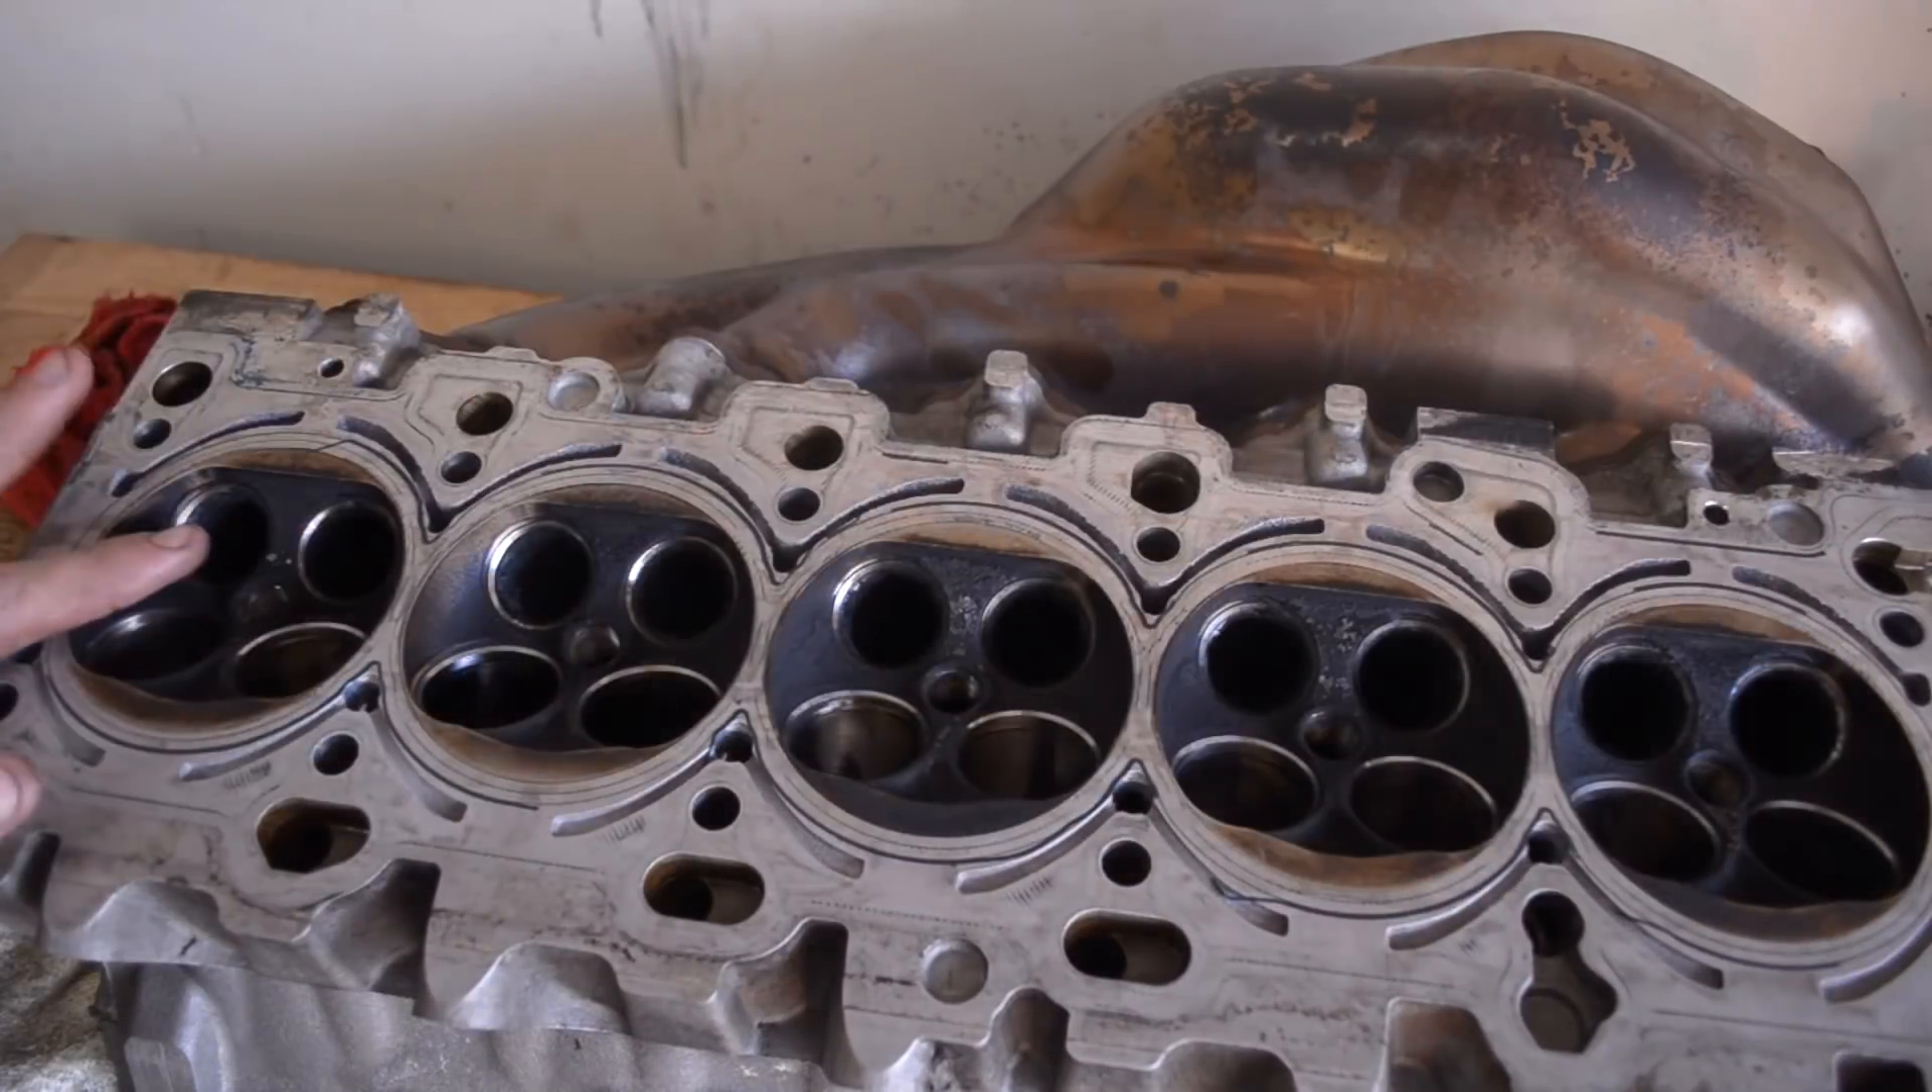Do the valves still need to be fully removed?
No.